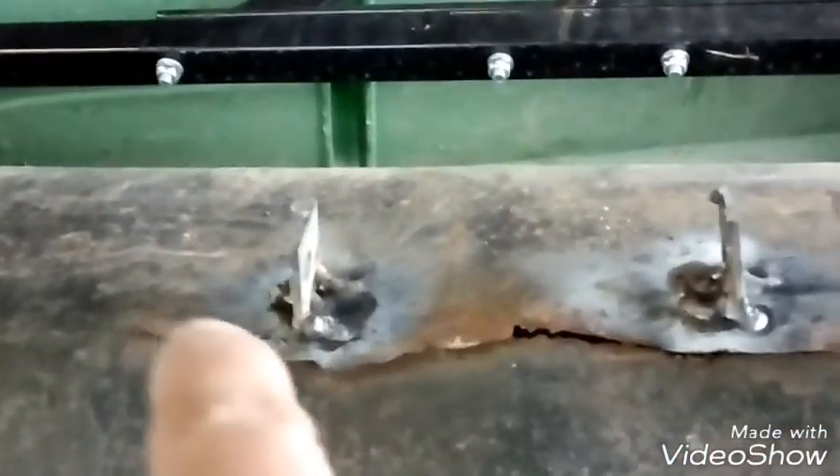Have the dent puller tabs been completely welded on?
Yes.